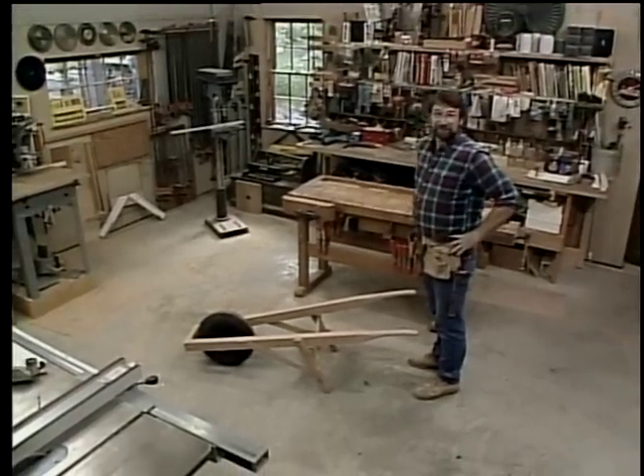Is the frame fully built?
Yes.